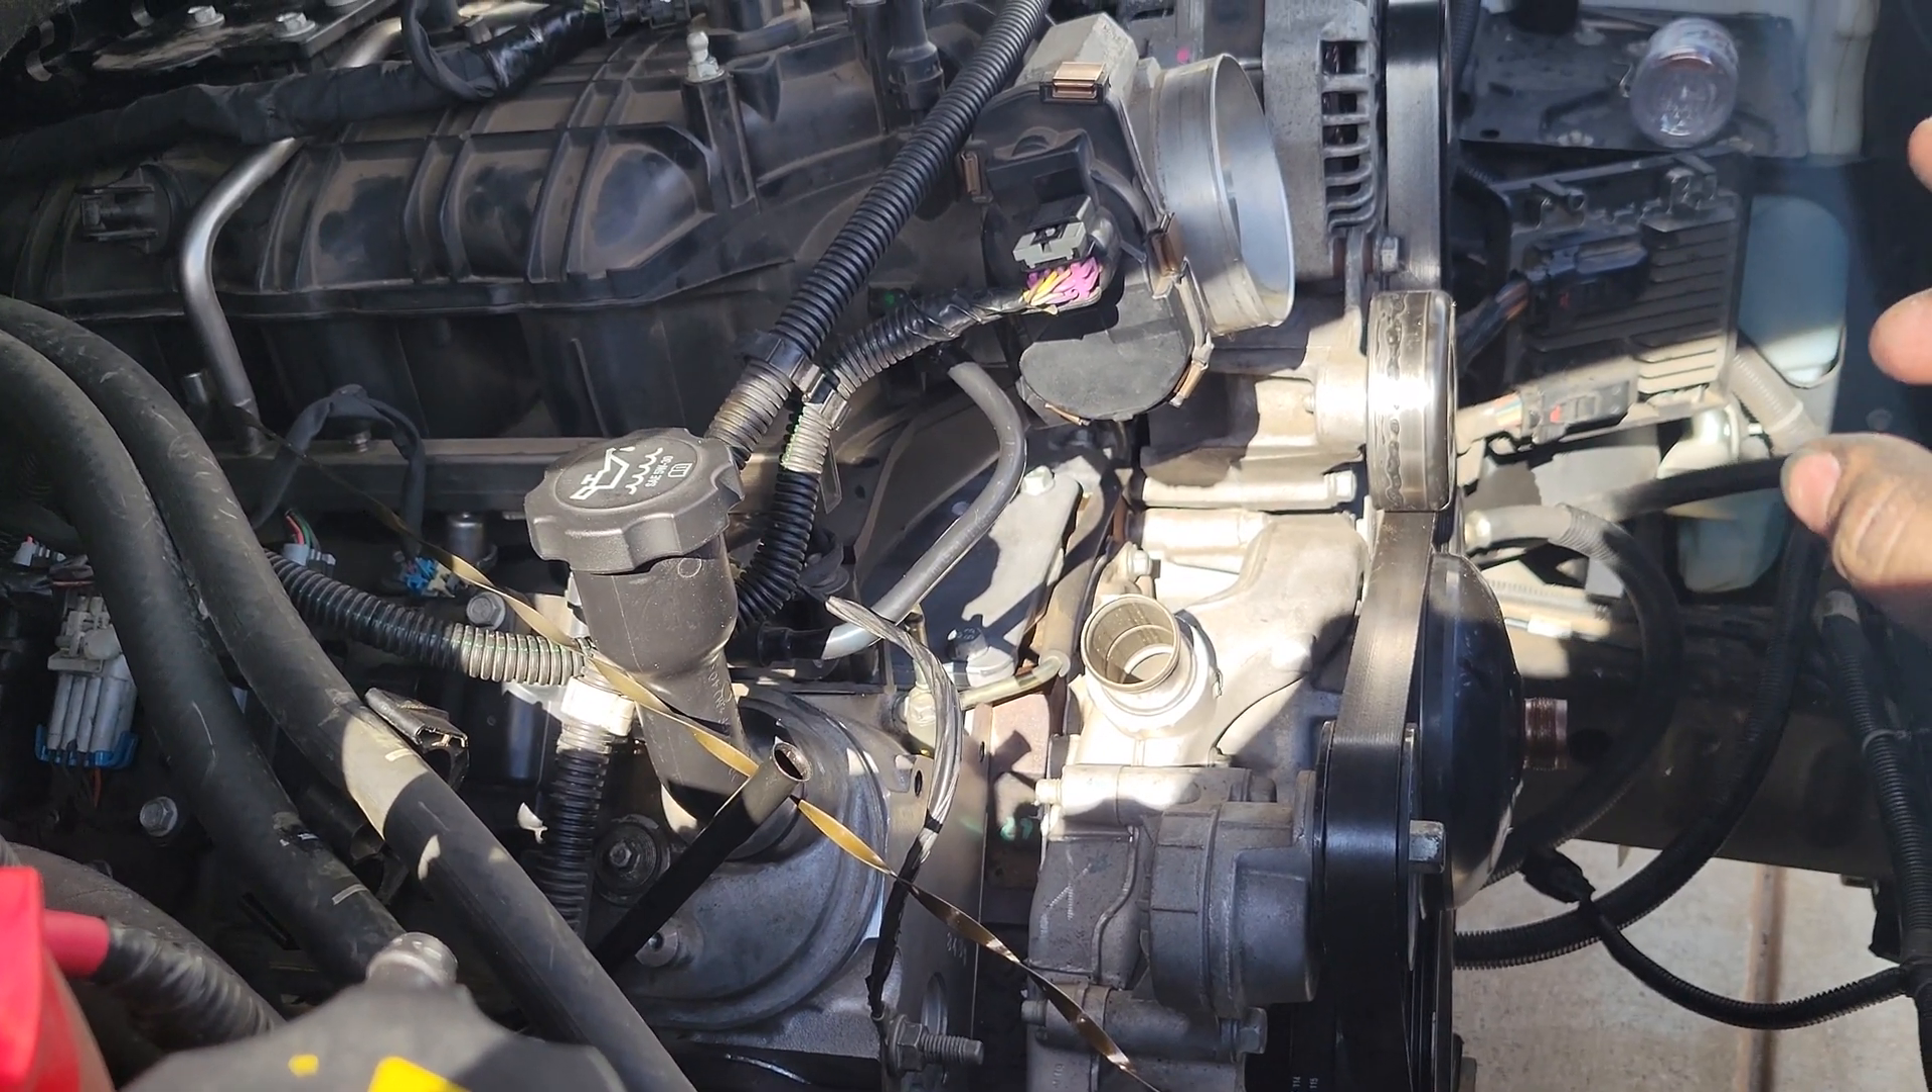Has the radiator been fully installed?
No.